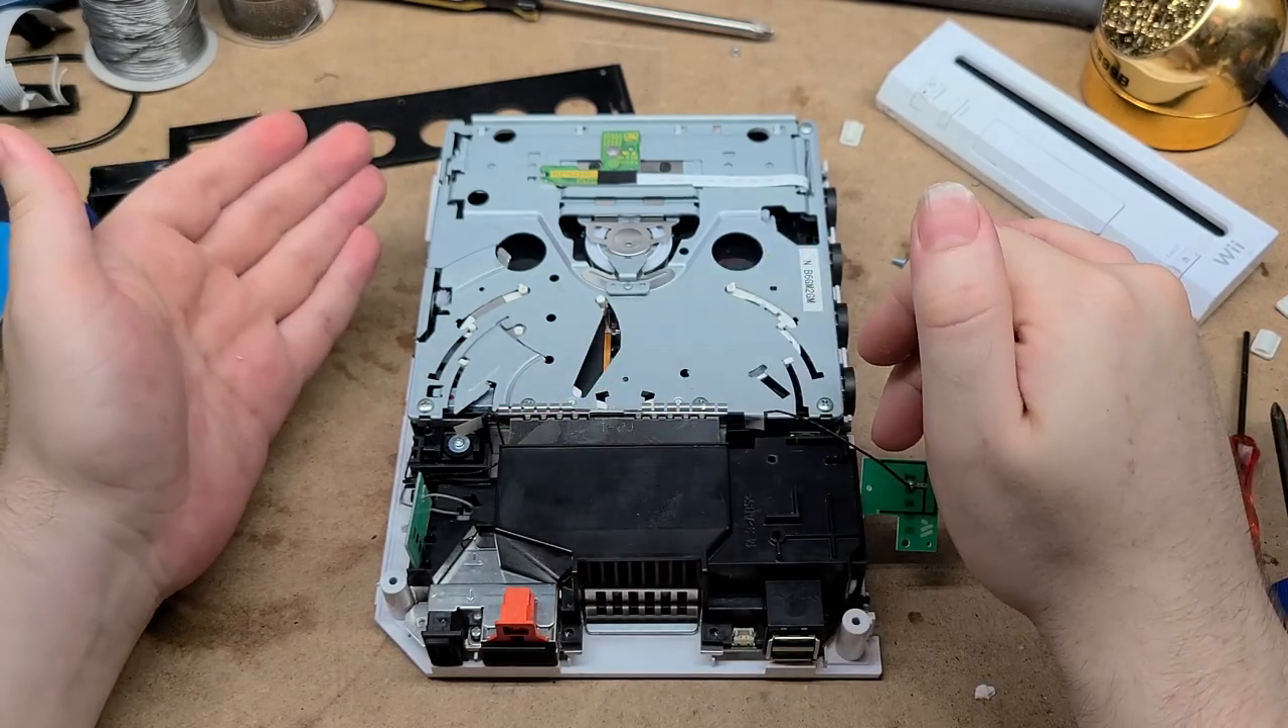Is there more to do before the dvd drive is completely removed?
Yes.